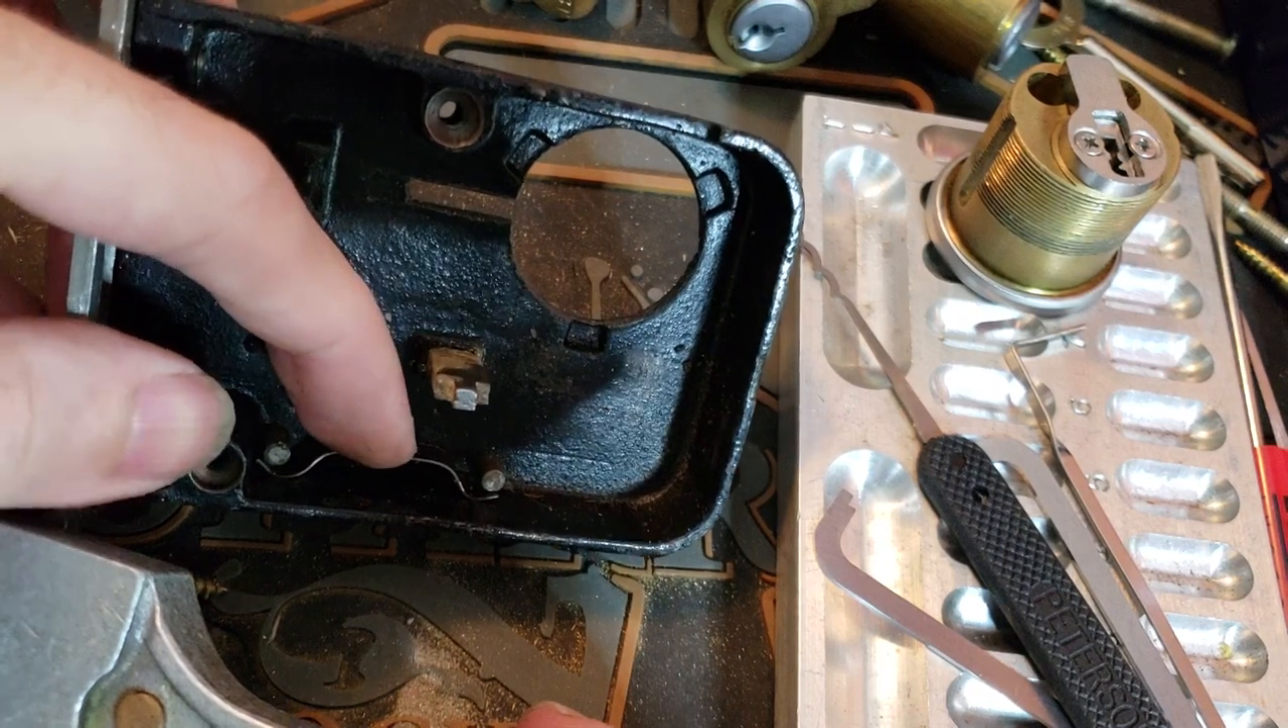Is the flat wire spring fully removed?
No.